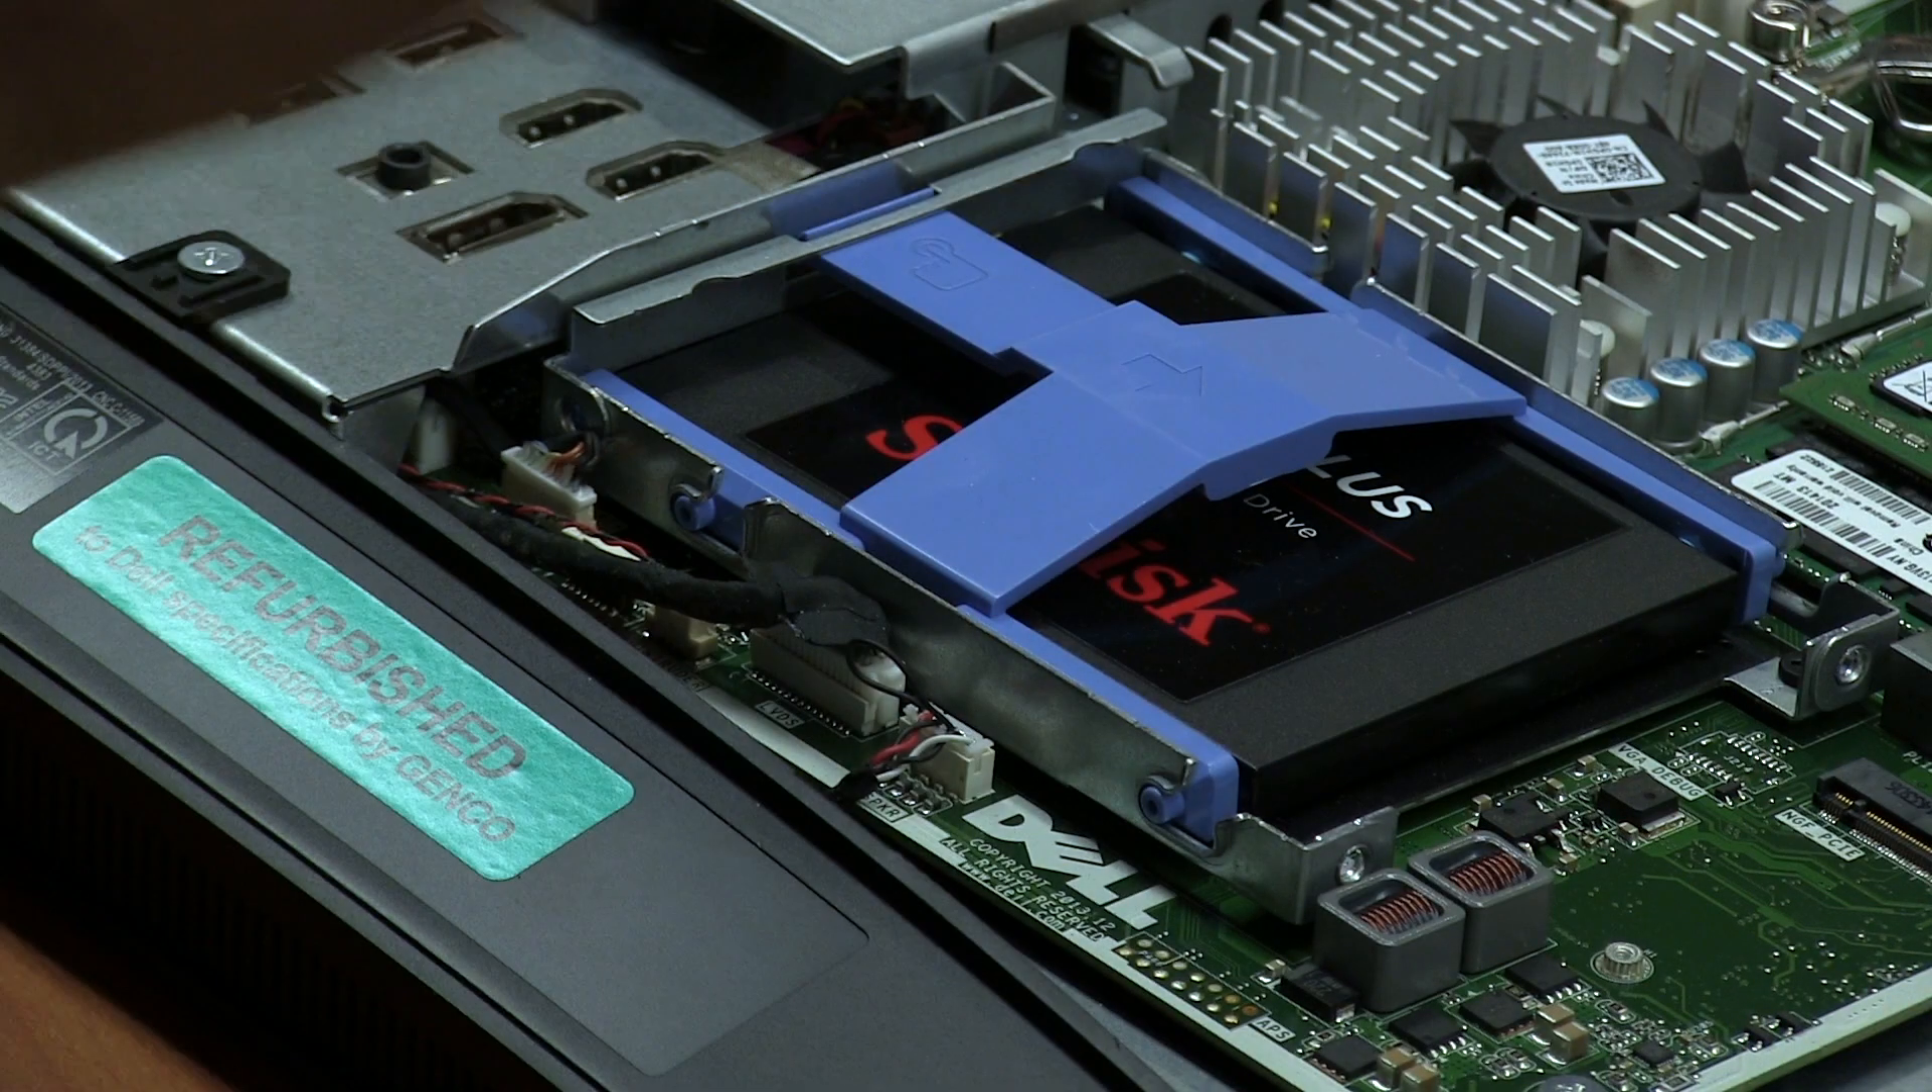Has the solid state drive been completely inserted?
Yes.